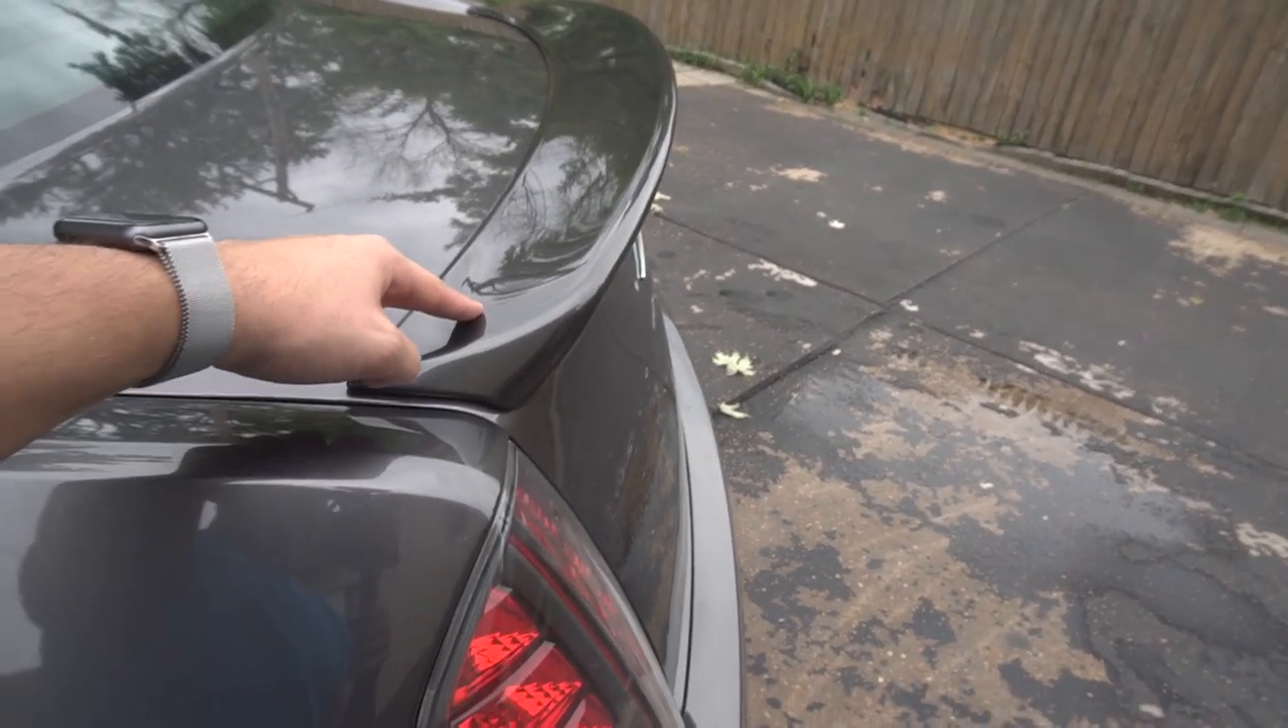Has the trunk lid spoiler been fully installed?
Yes.